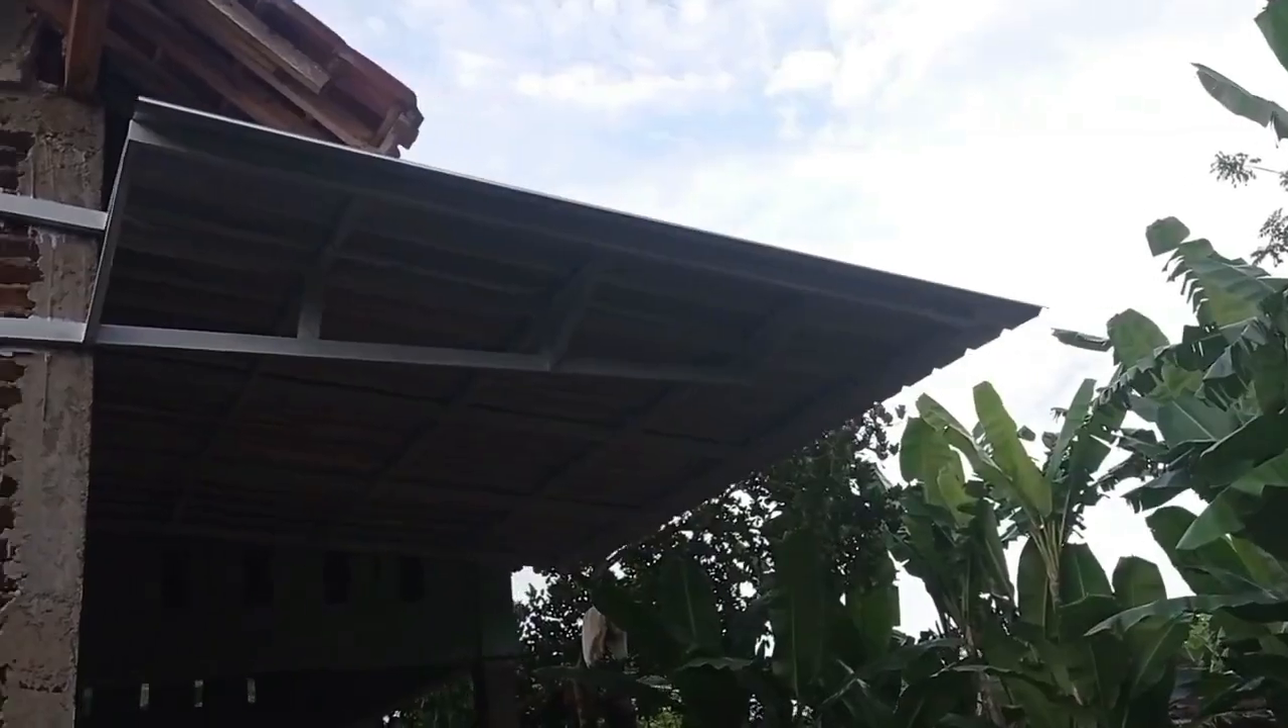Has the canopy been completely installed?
Yes.